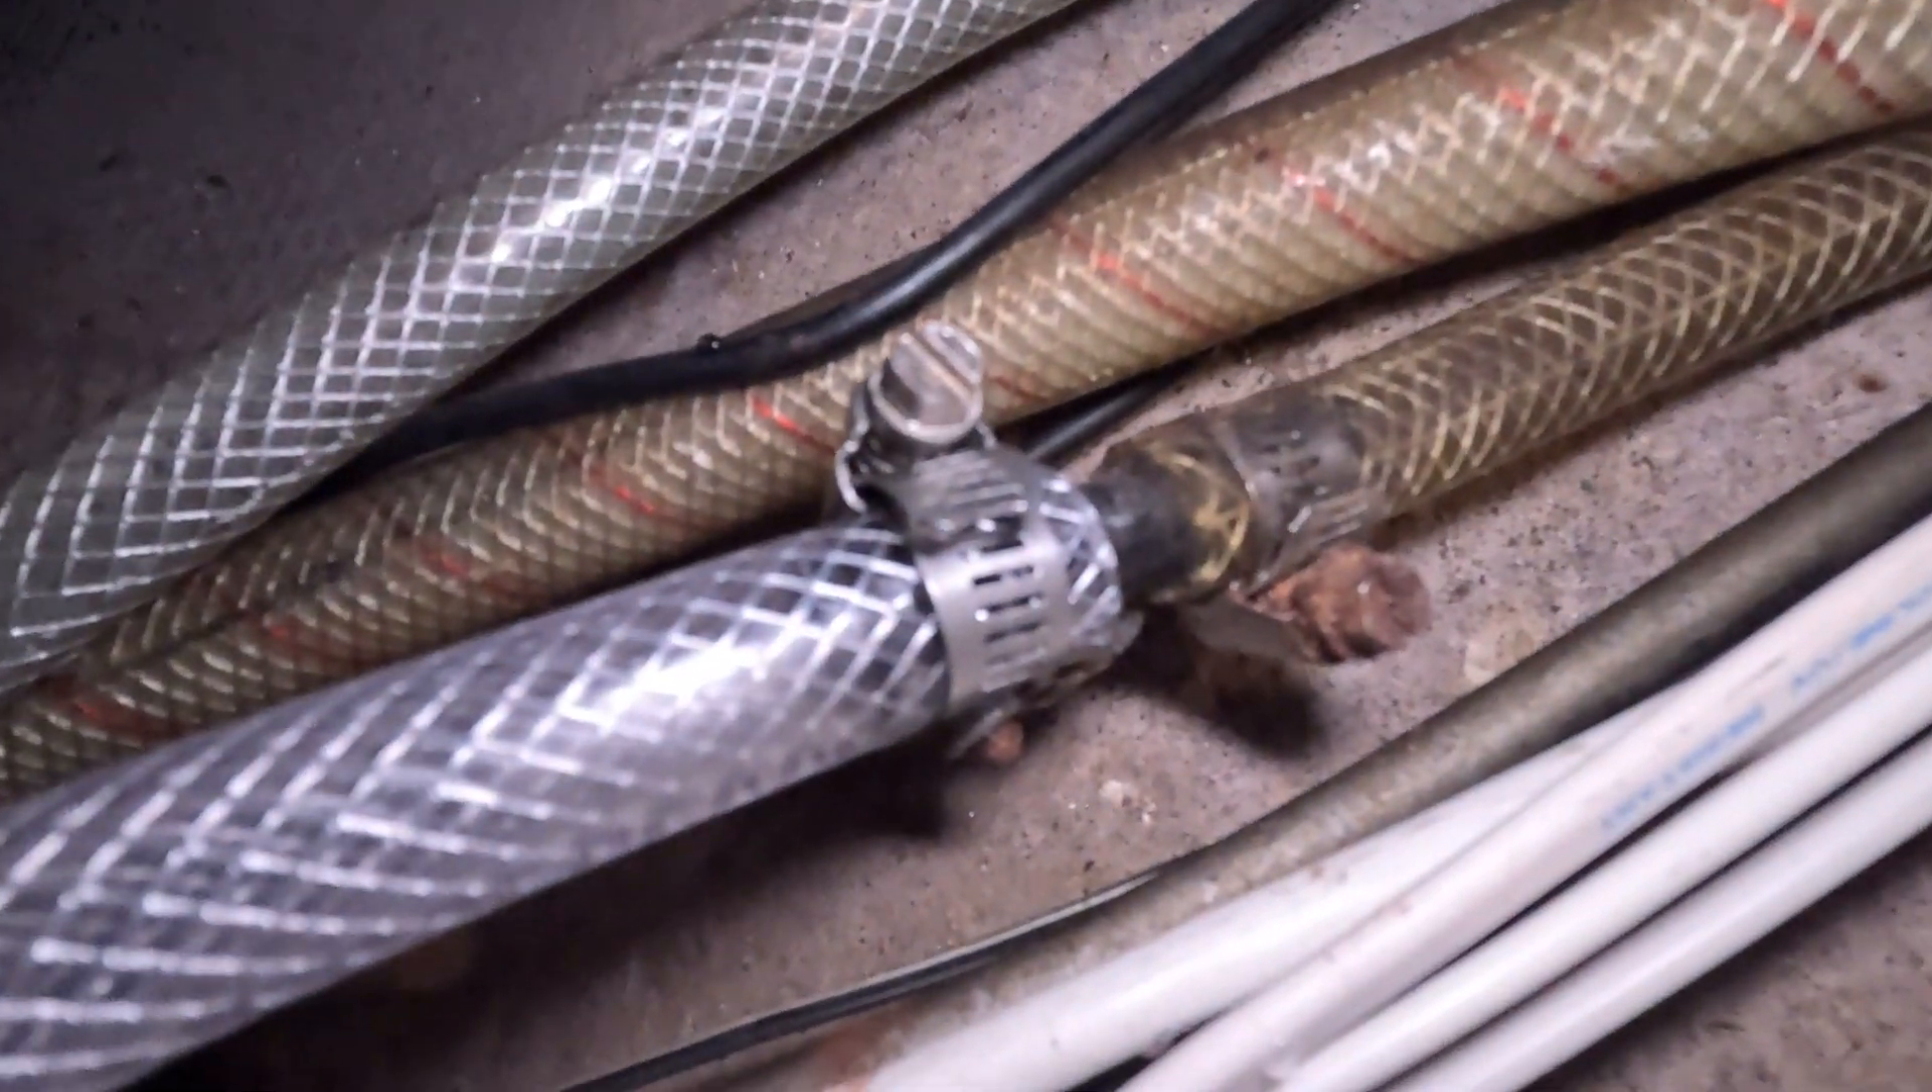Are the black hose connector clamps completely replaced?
No.